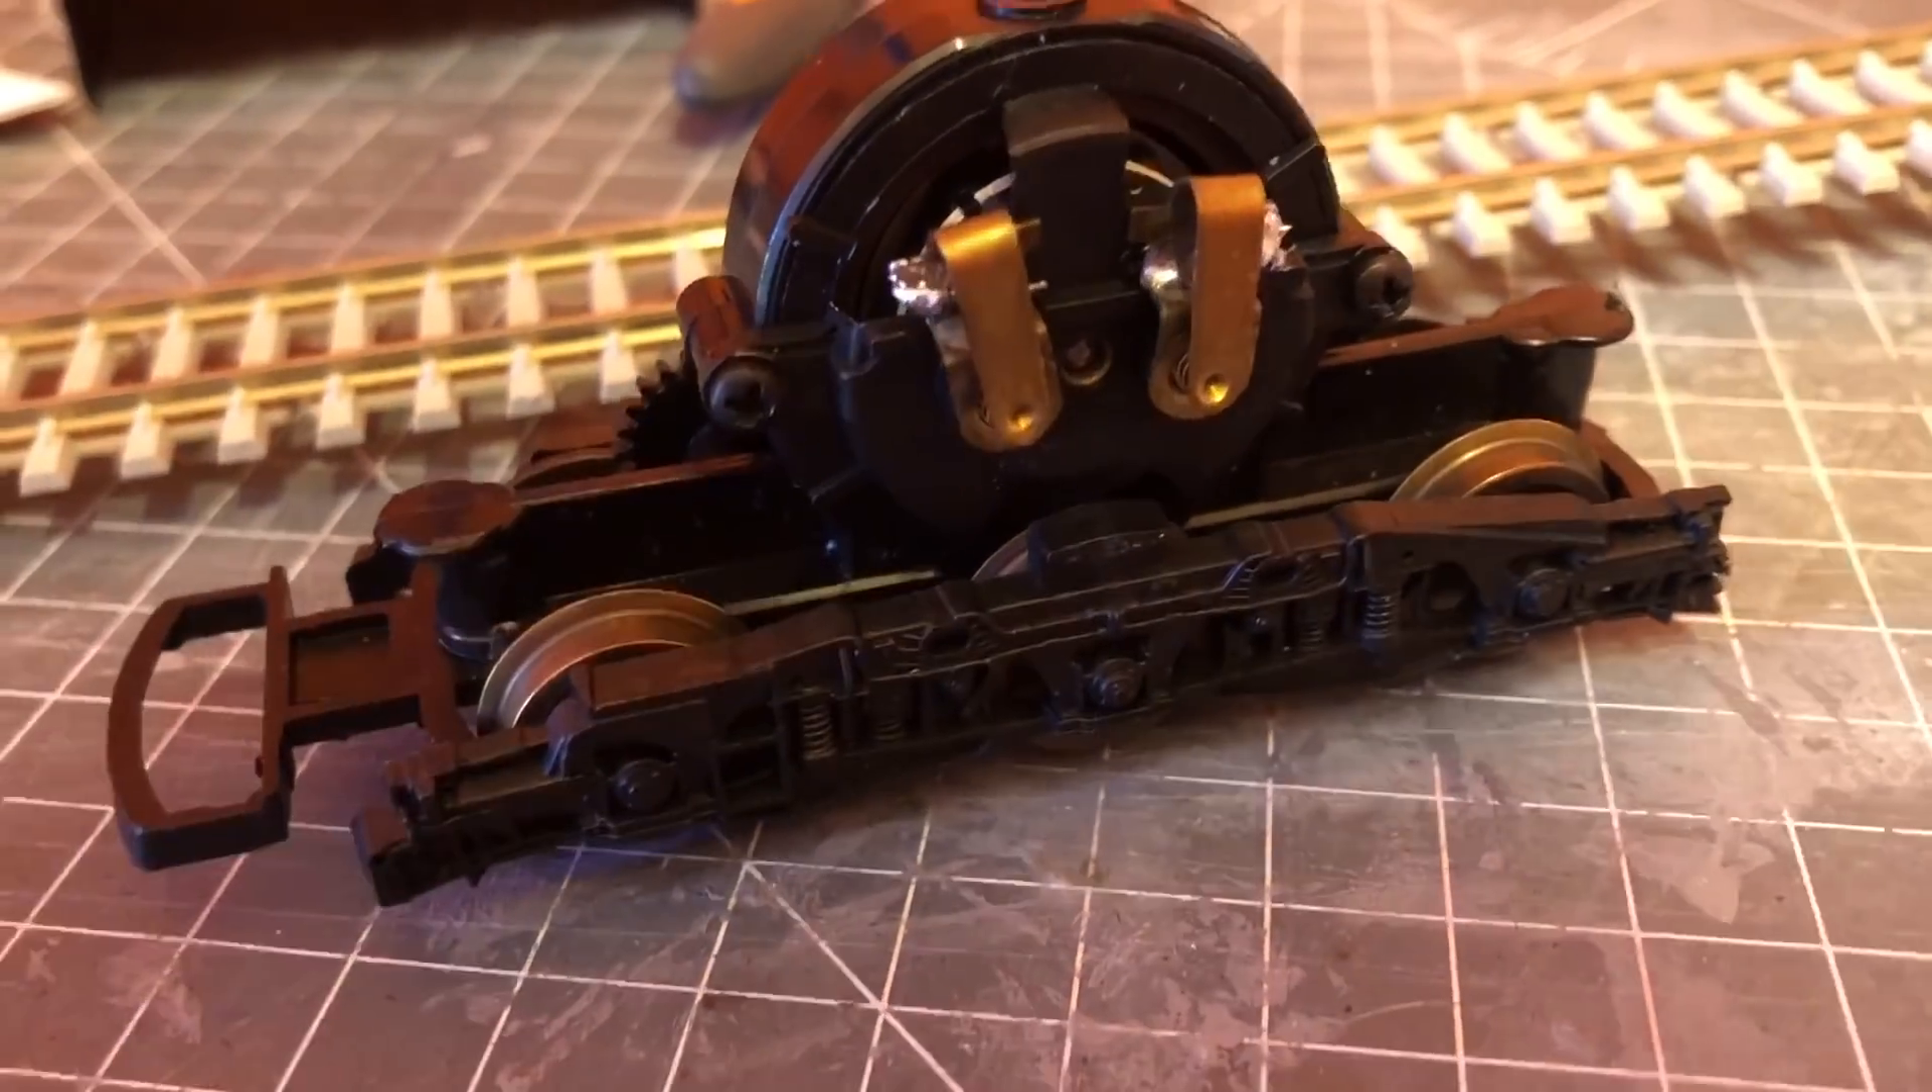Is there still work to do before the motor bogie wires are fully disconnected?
No.